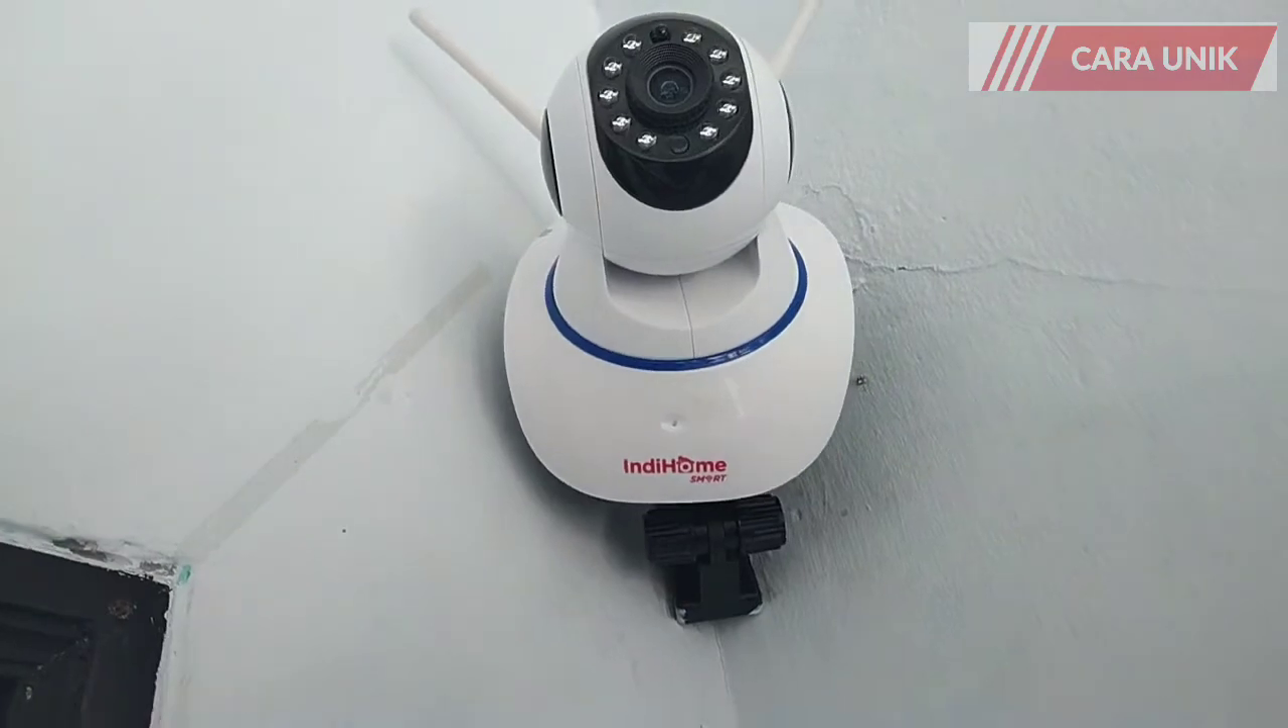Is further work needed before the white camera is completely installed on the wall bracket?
No.